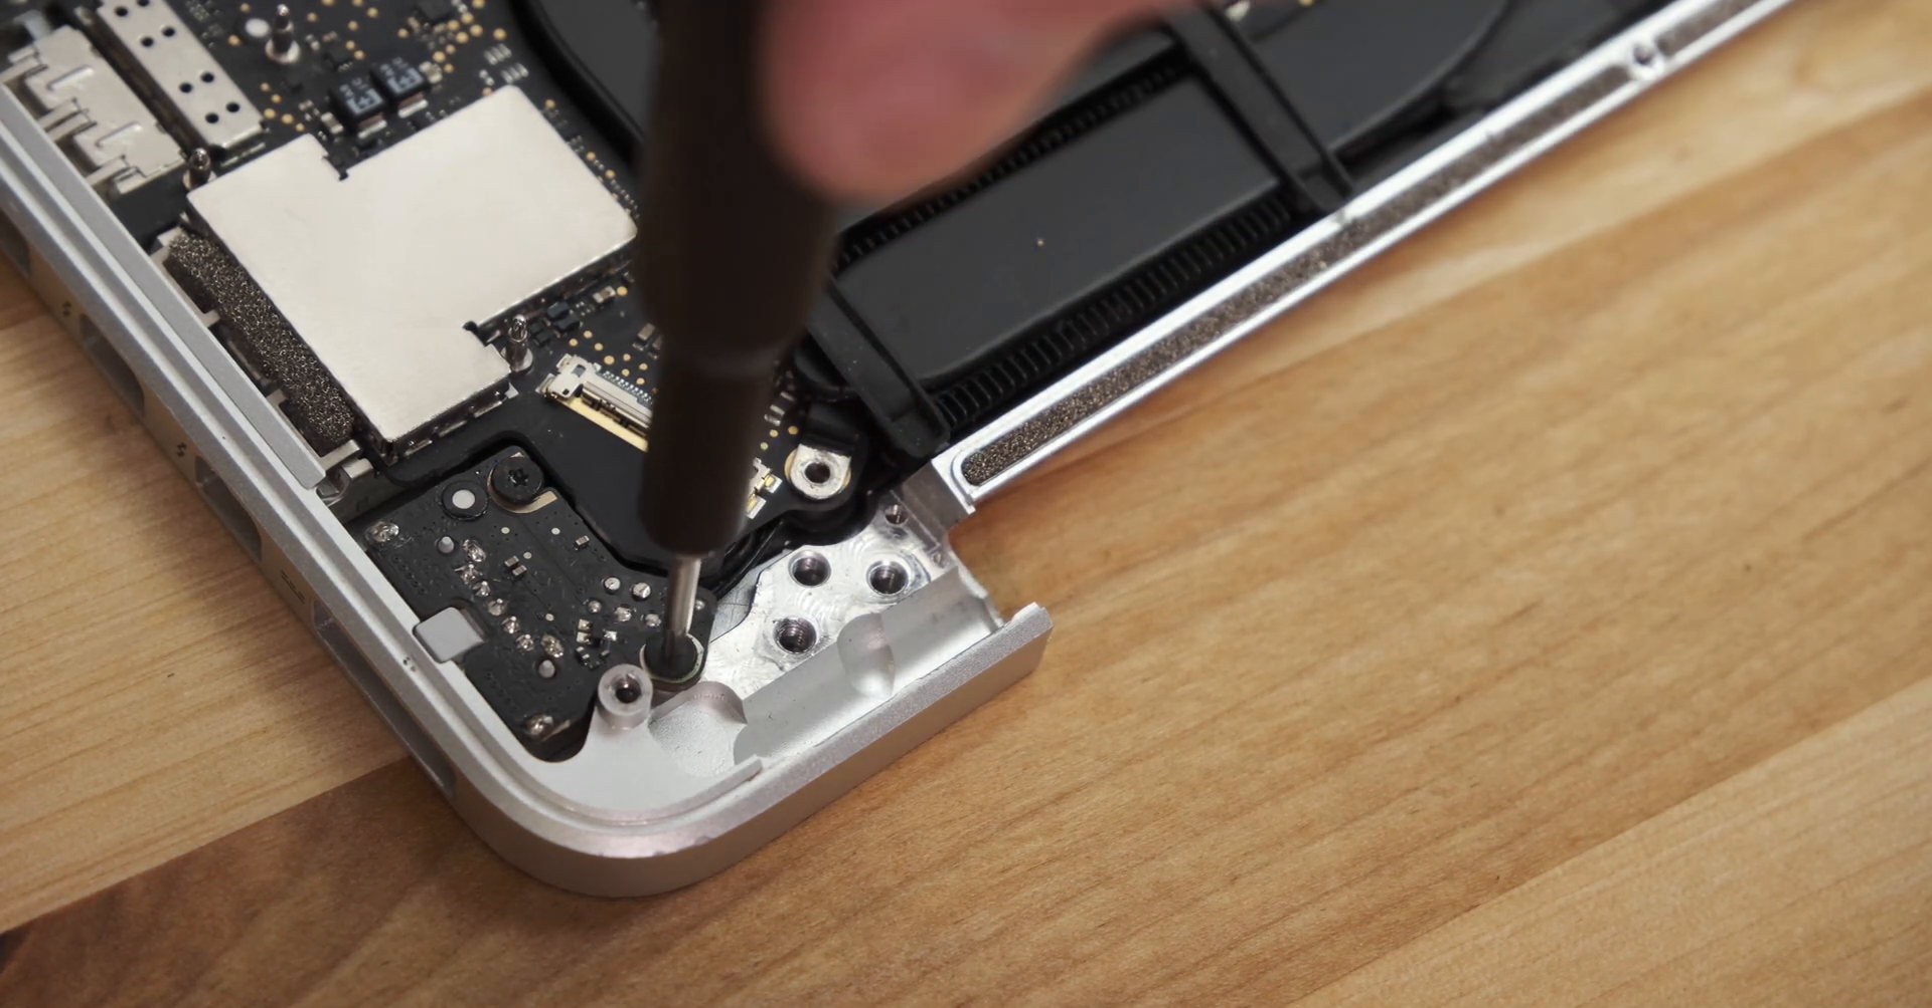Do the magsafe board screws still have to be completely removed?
Yes.